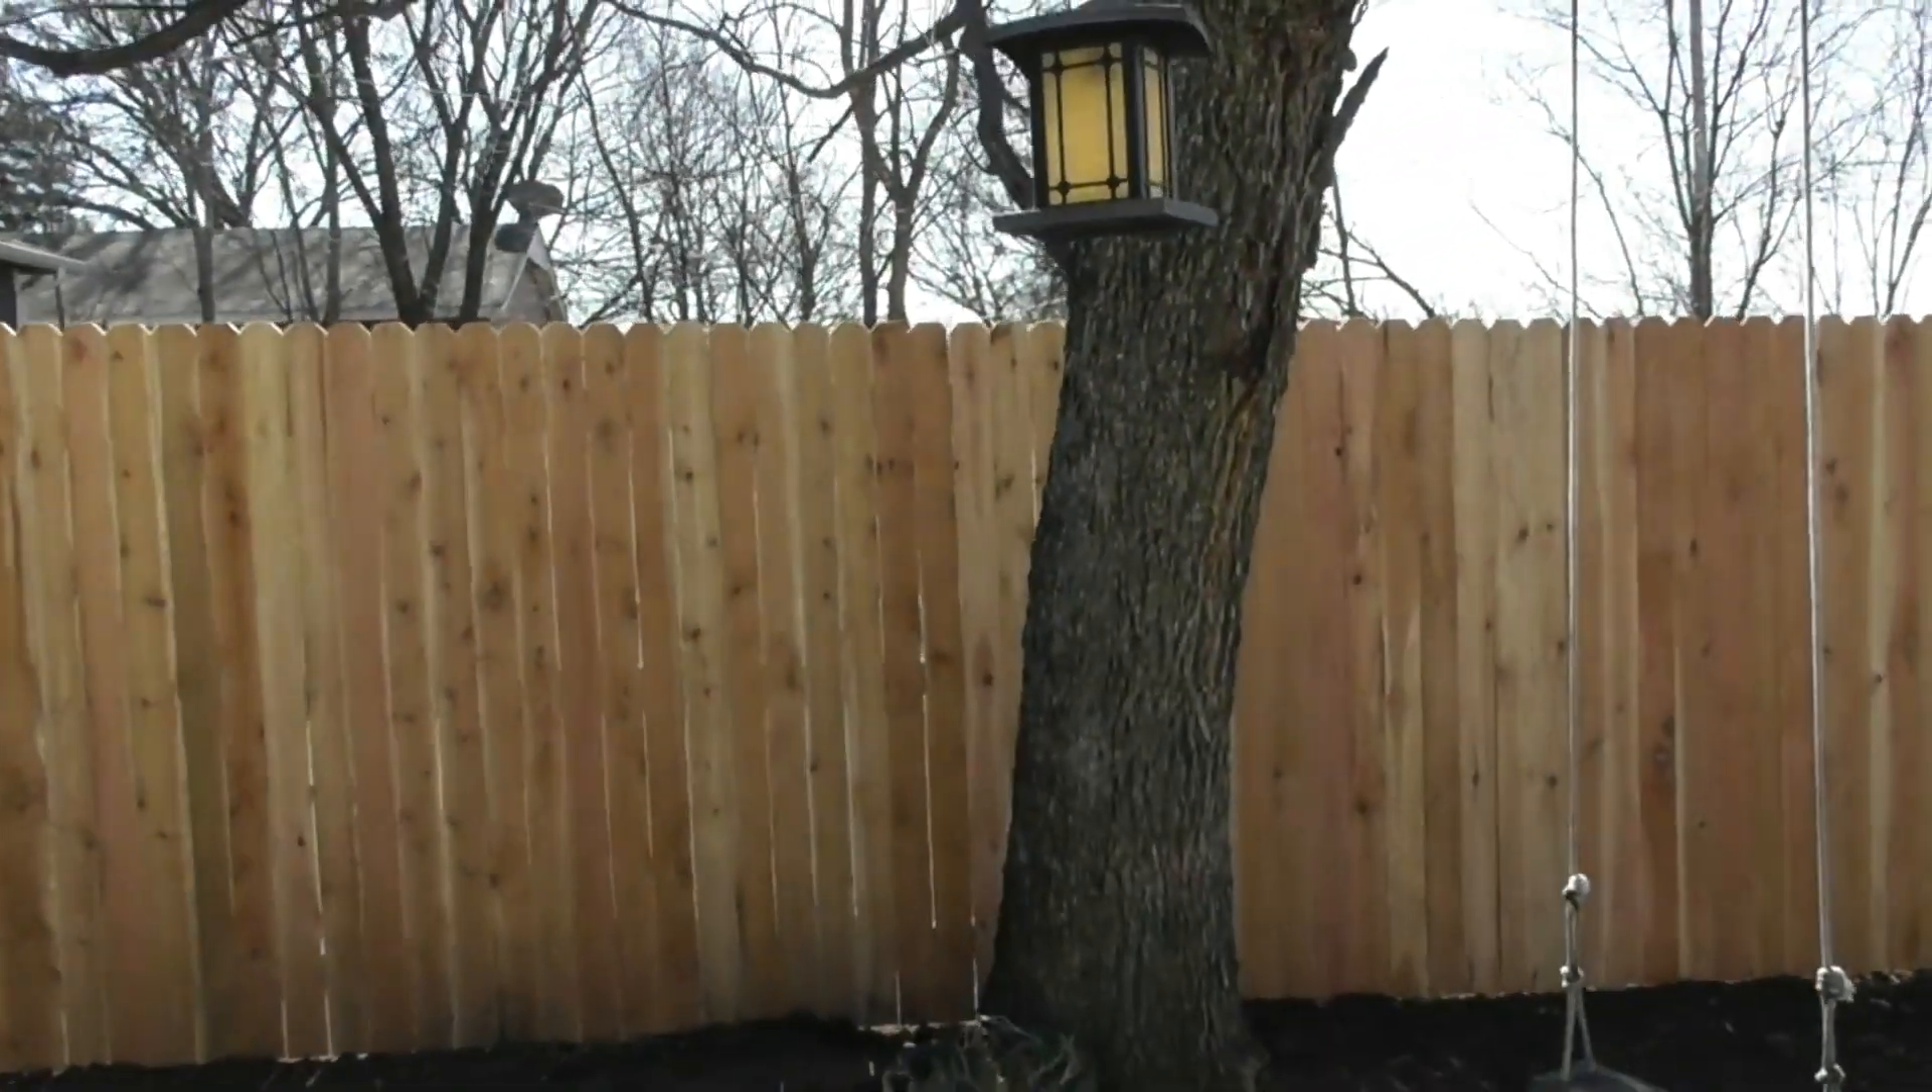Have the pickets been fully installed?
Yes.